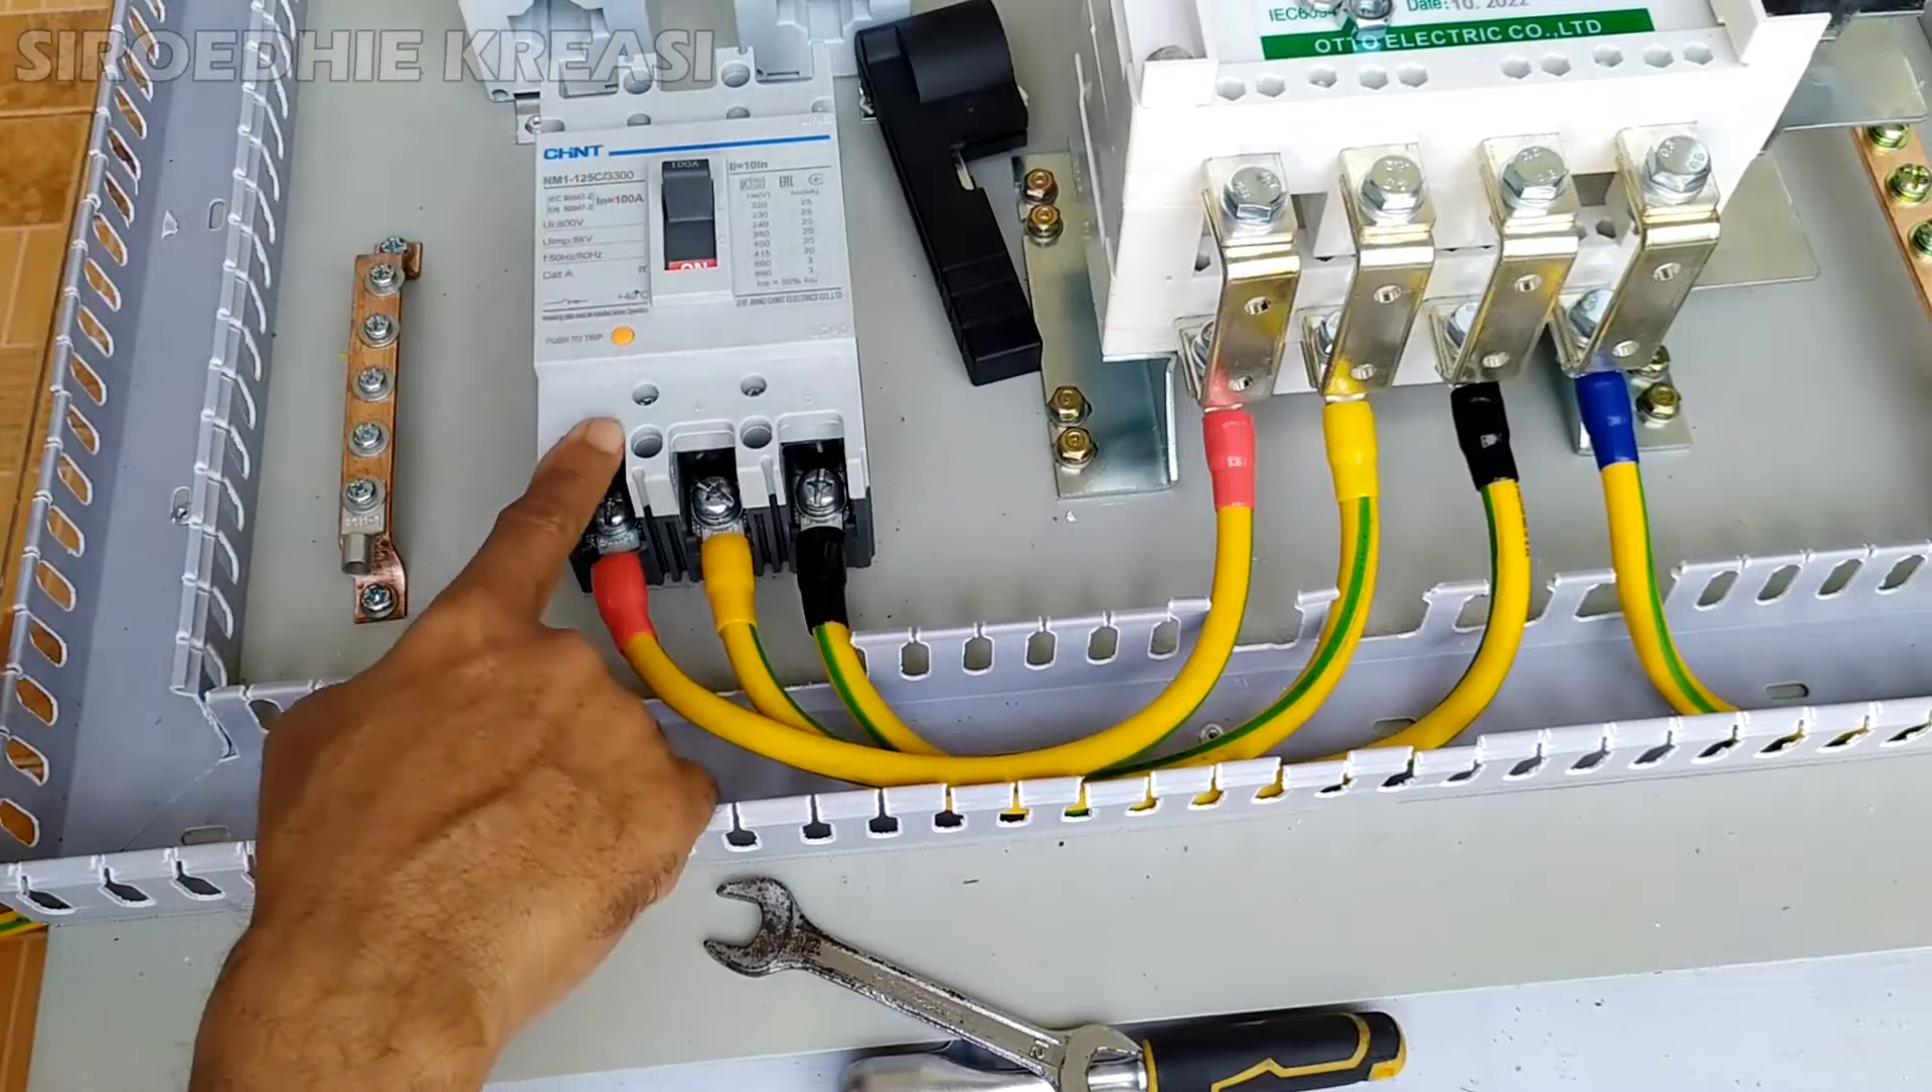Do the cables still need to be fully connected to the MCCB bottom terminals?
No.